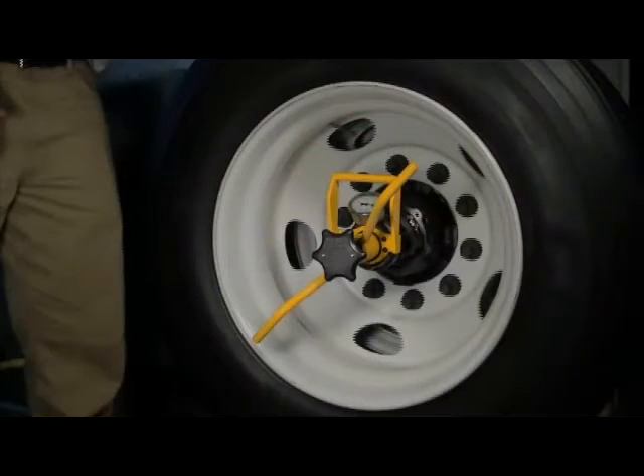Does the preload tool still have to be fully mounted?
No.